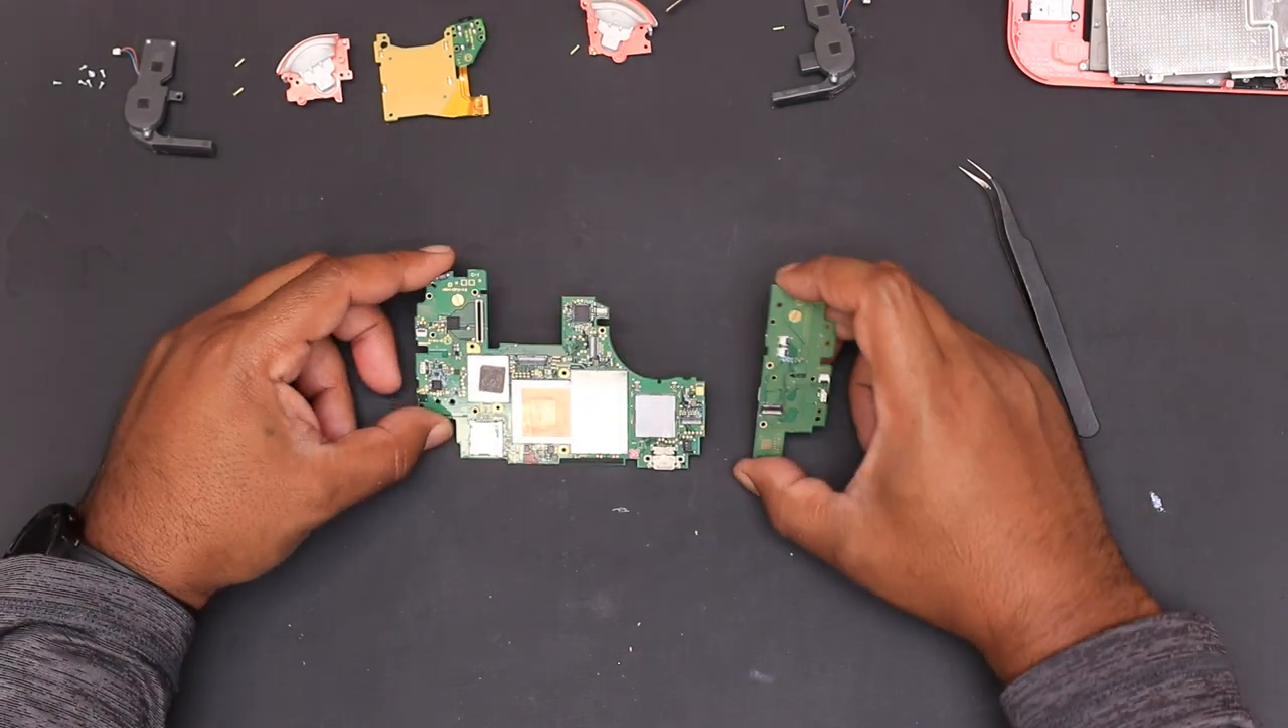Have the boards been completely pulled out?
Yes.